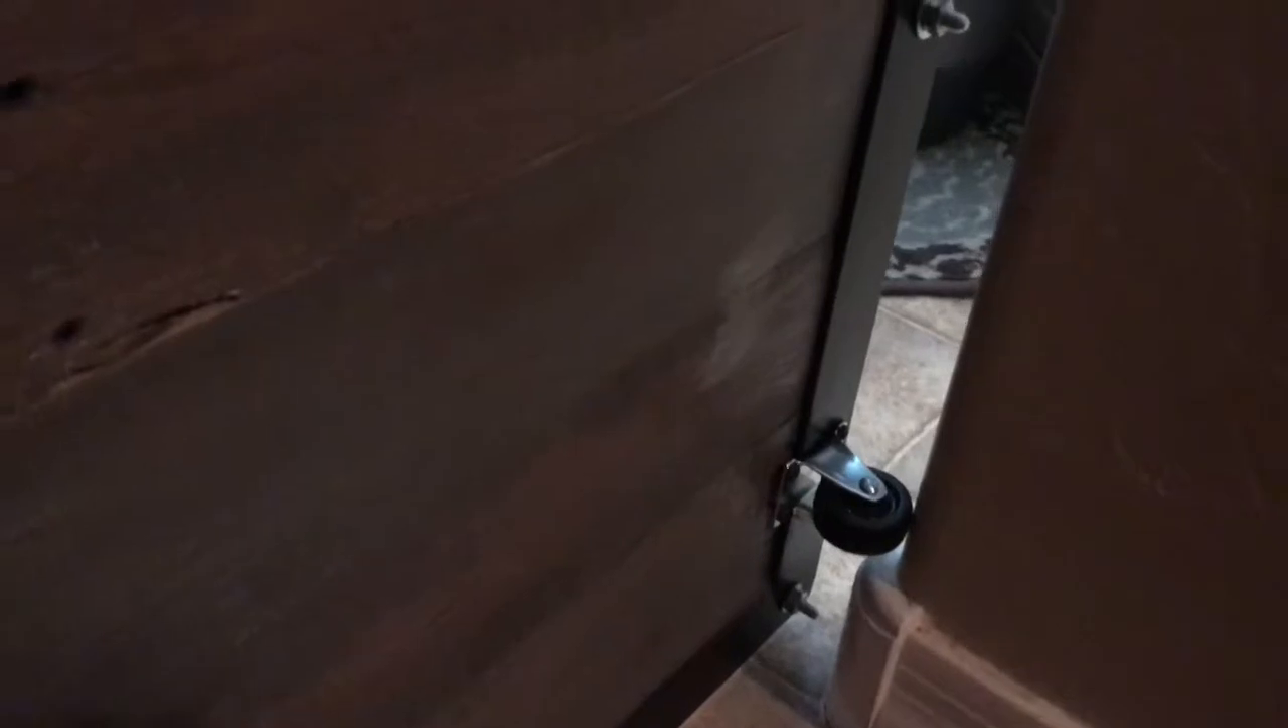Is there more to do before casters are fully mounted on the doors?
No.